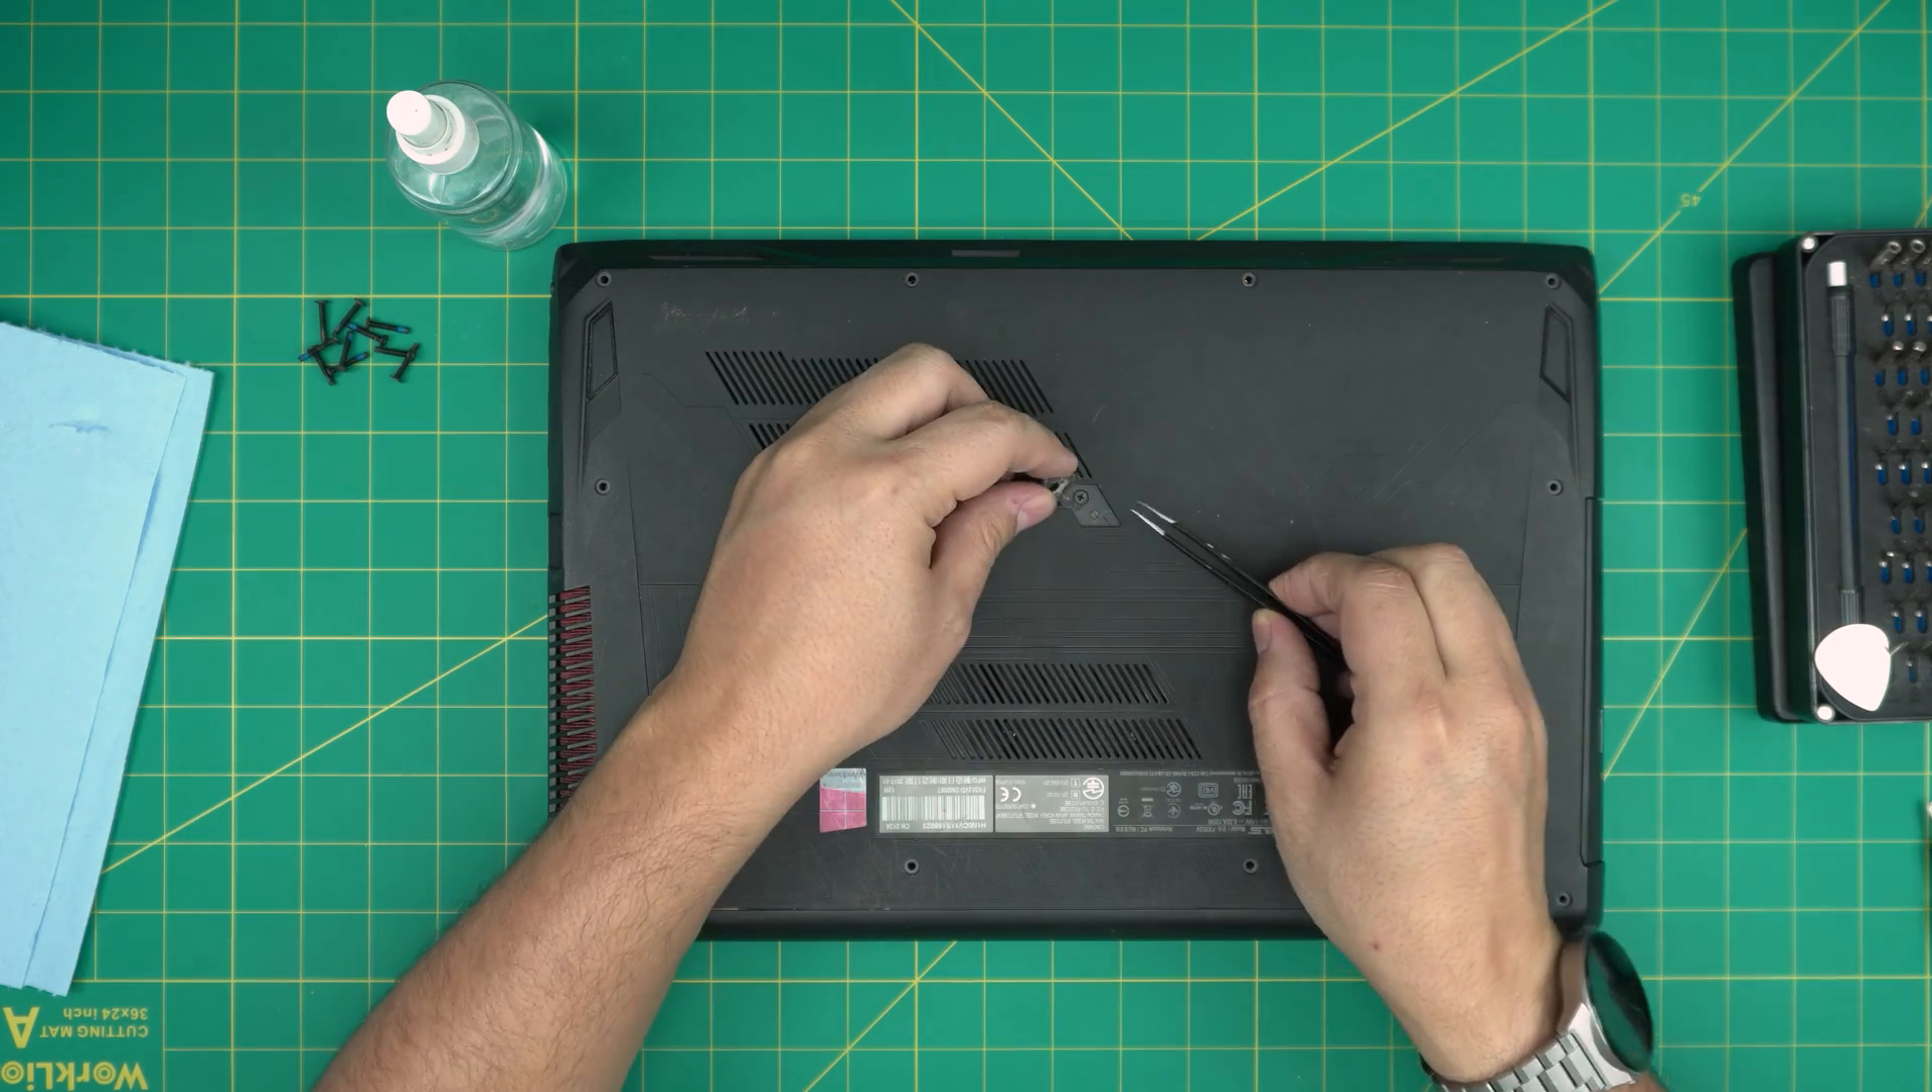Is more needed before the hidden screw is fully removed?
Yes.